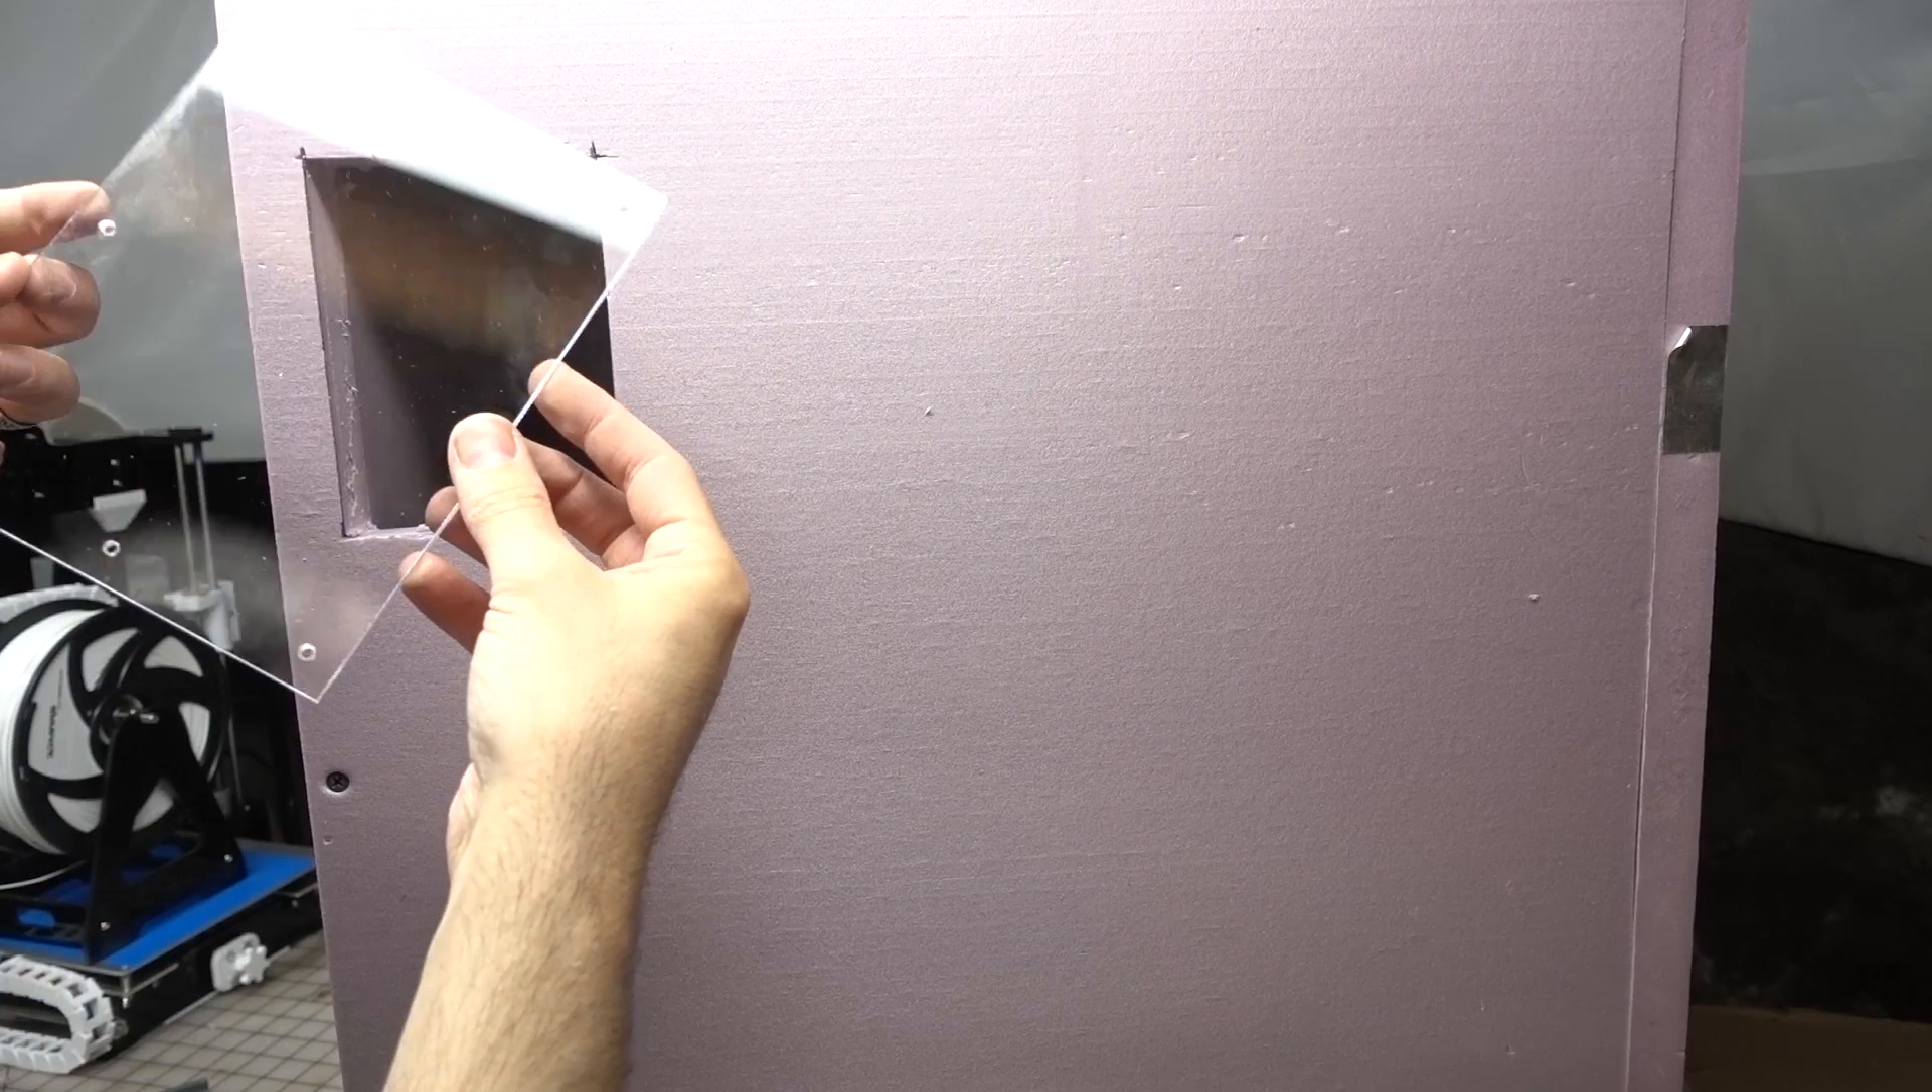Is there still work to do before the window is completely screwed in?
Yes.